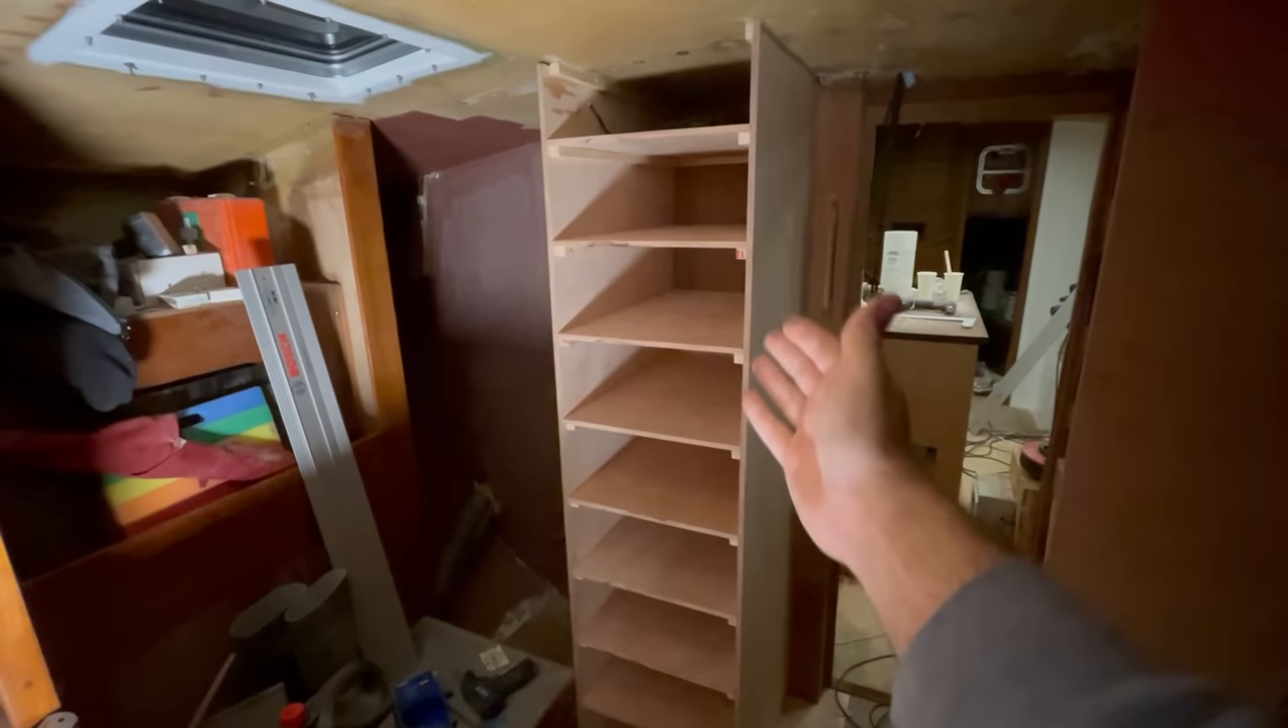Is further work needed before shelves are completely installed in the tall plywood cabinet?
No.